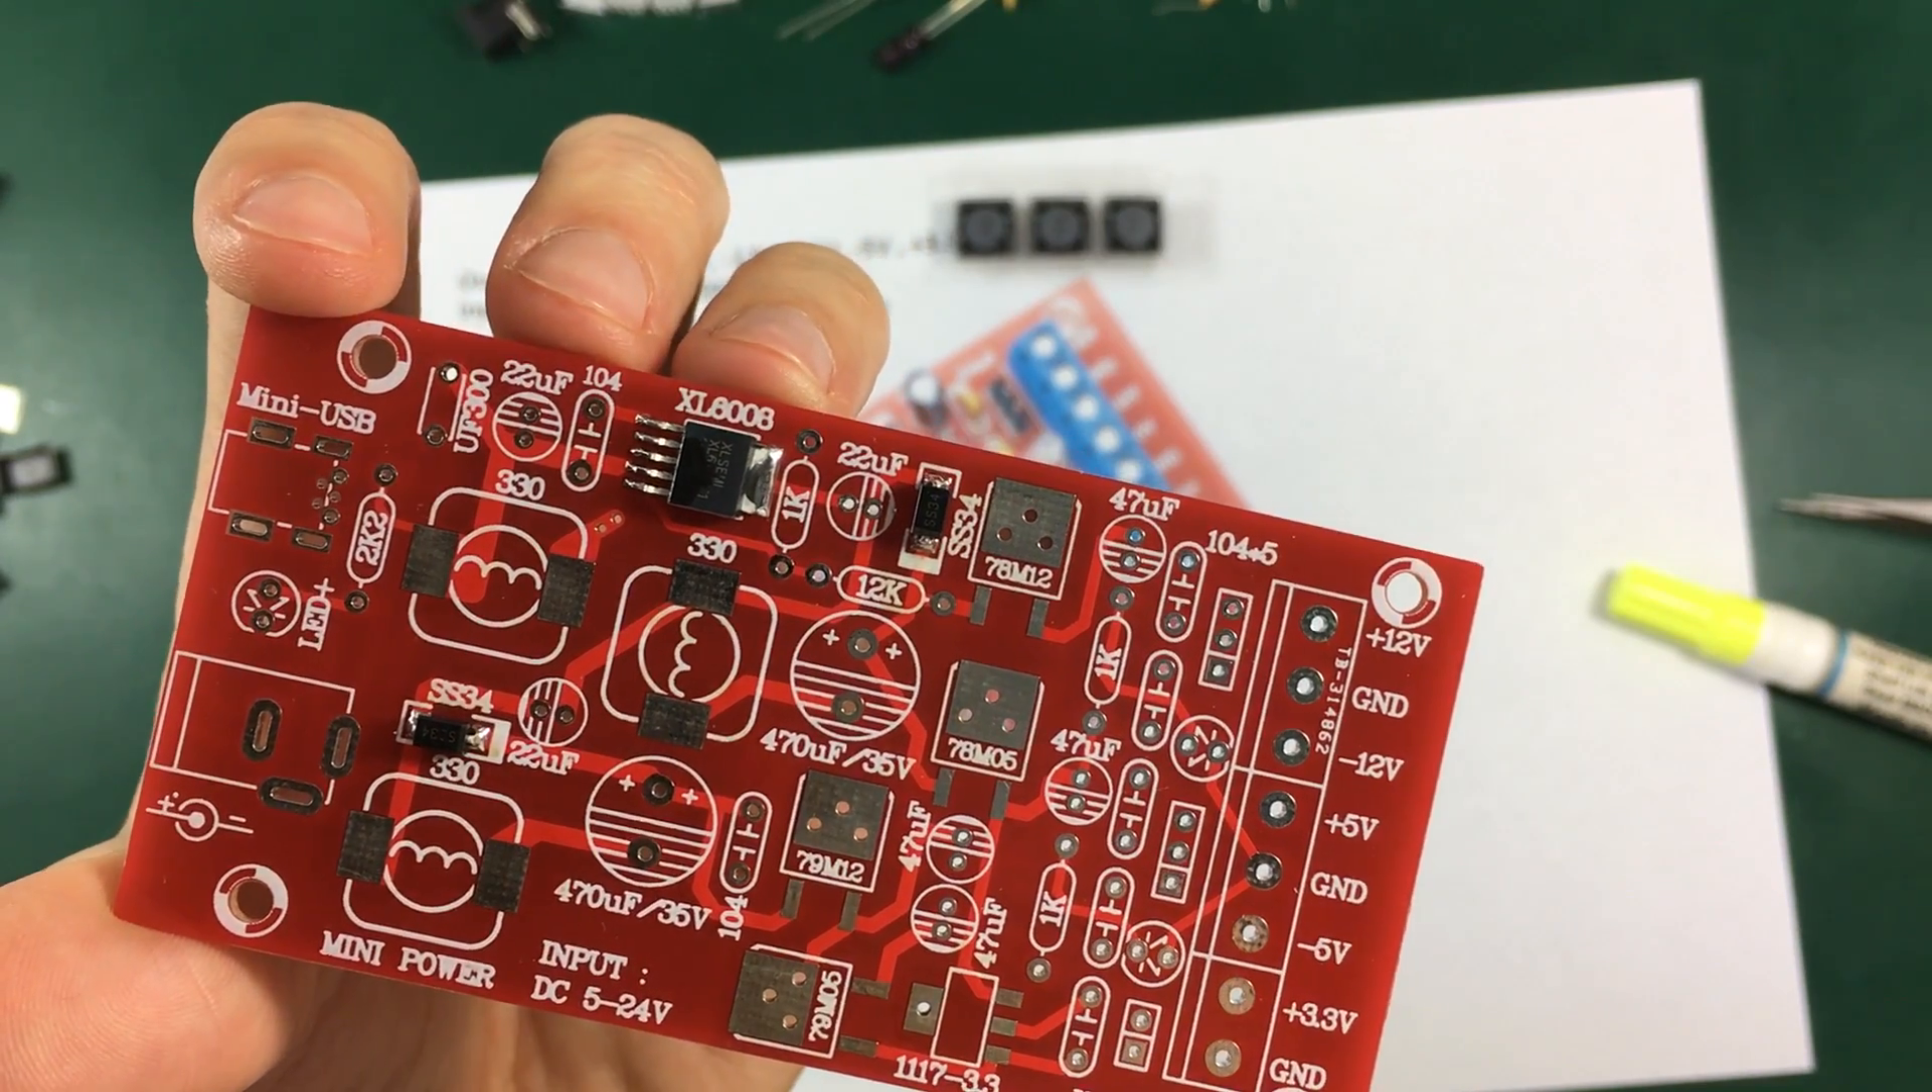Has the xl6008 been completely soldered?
Yes.